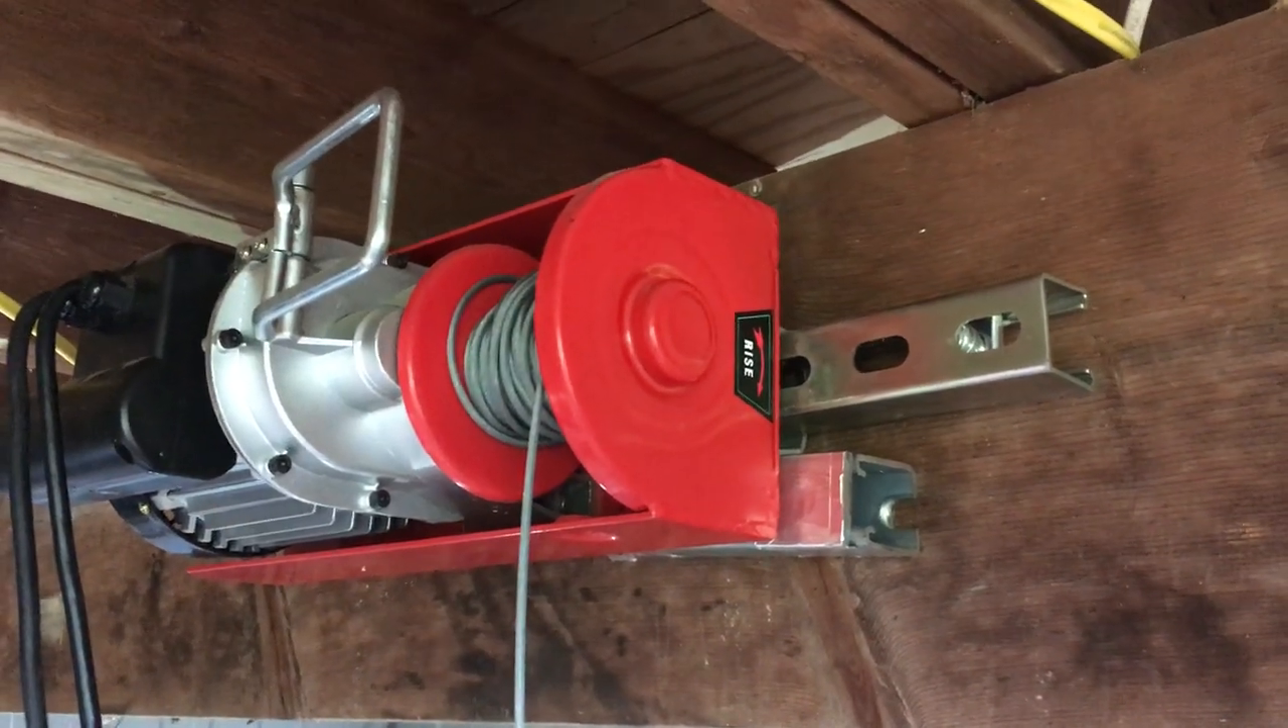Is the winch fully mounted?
Yes.